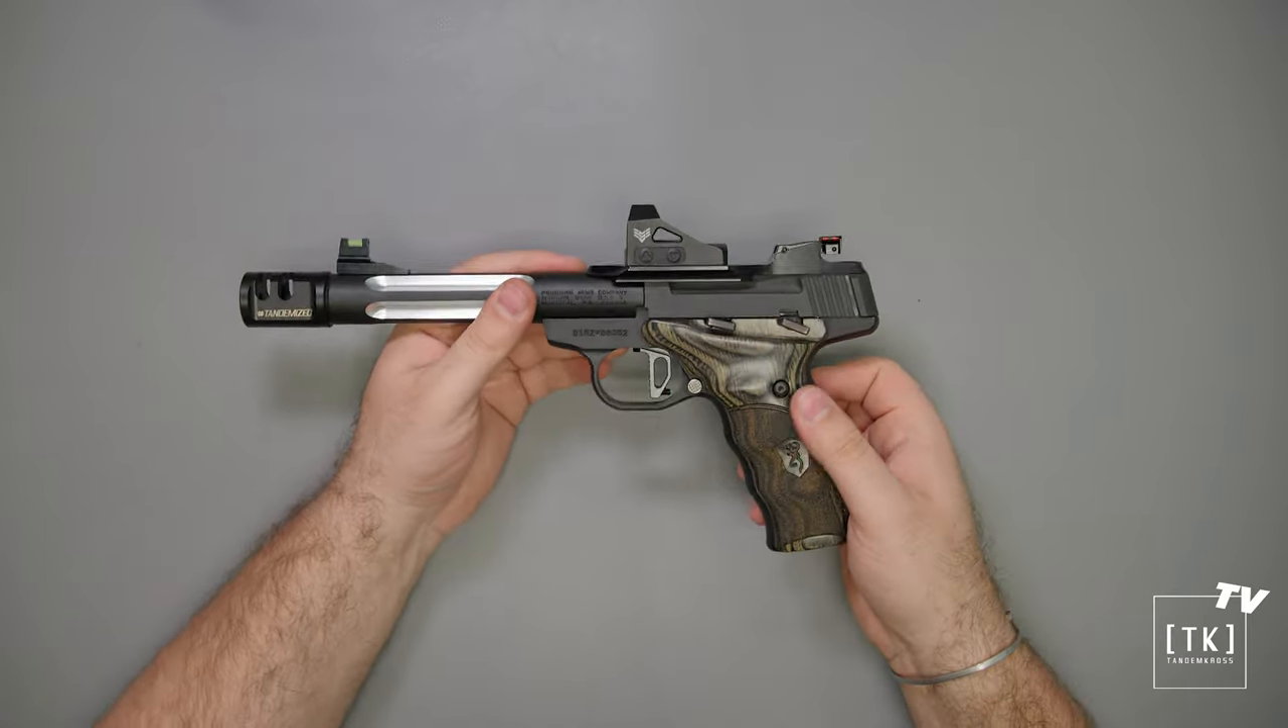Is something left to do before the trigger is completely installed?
No.